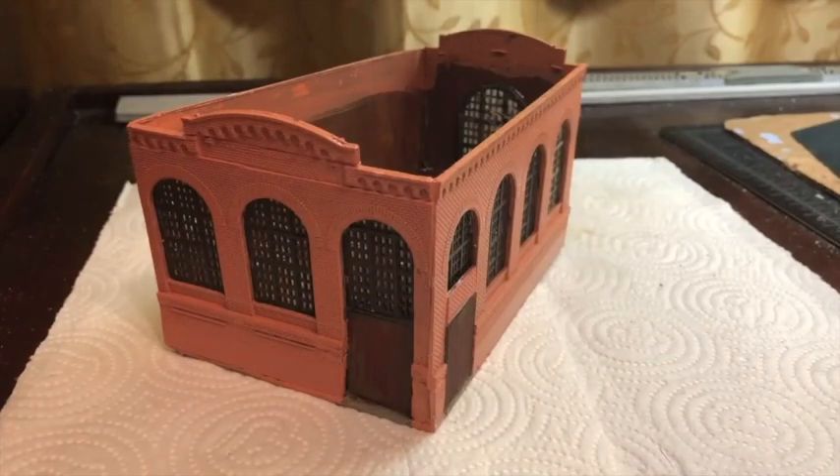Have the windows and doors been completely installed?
Yes.